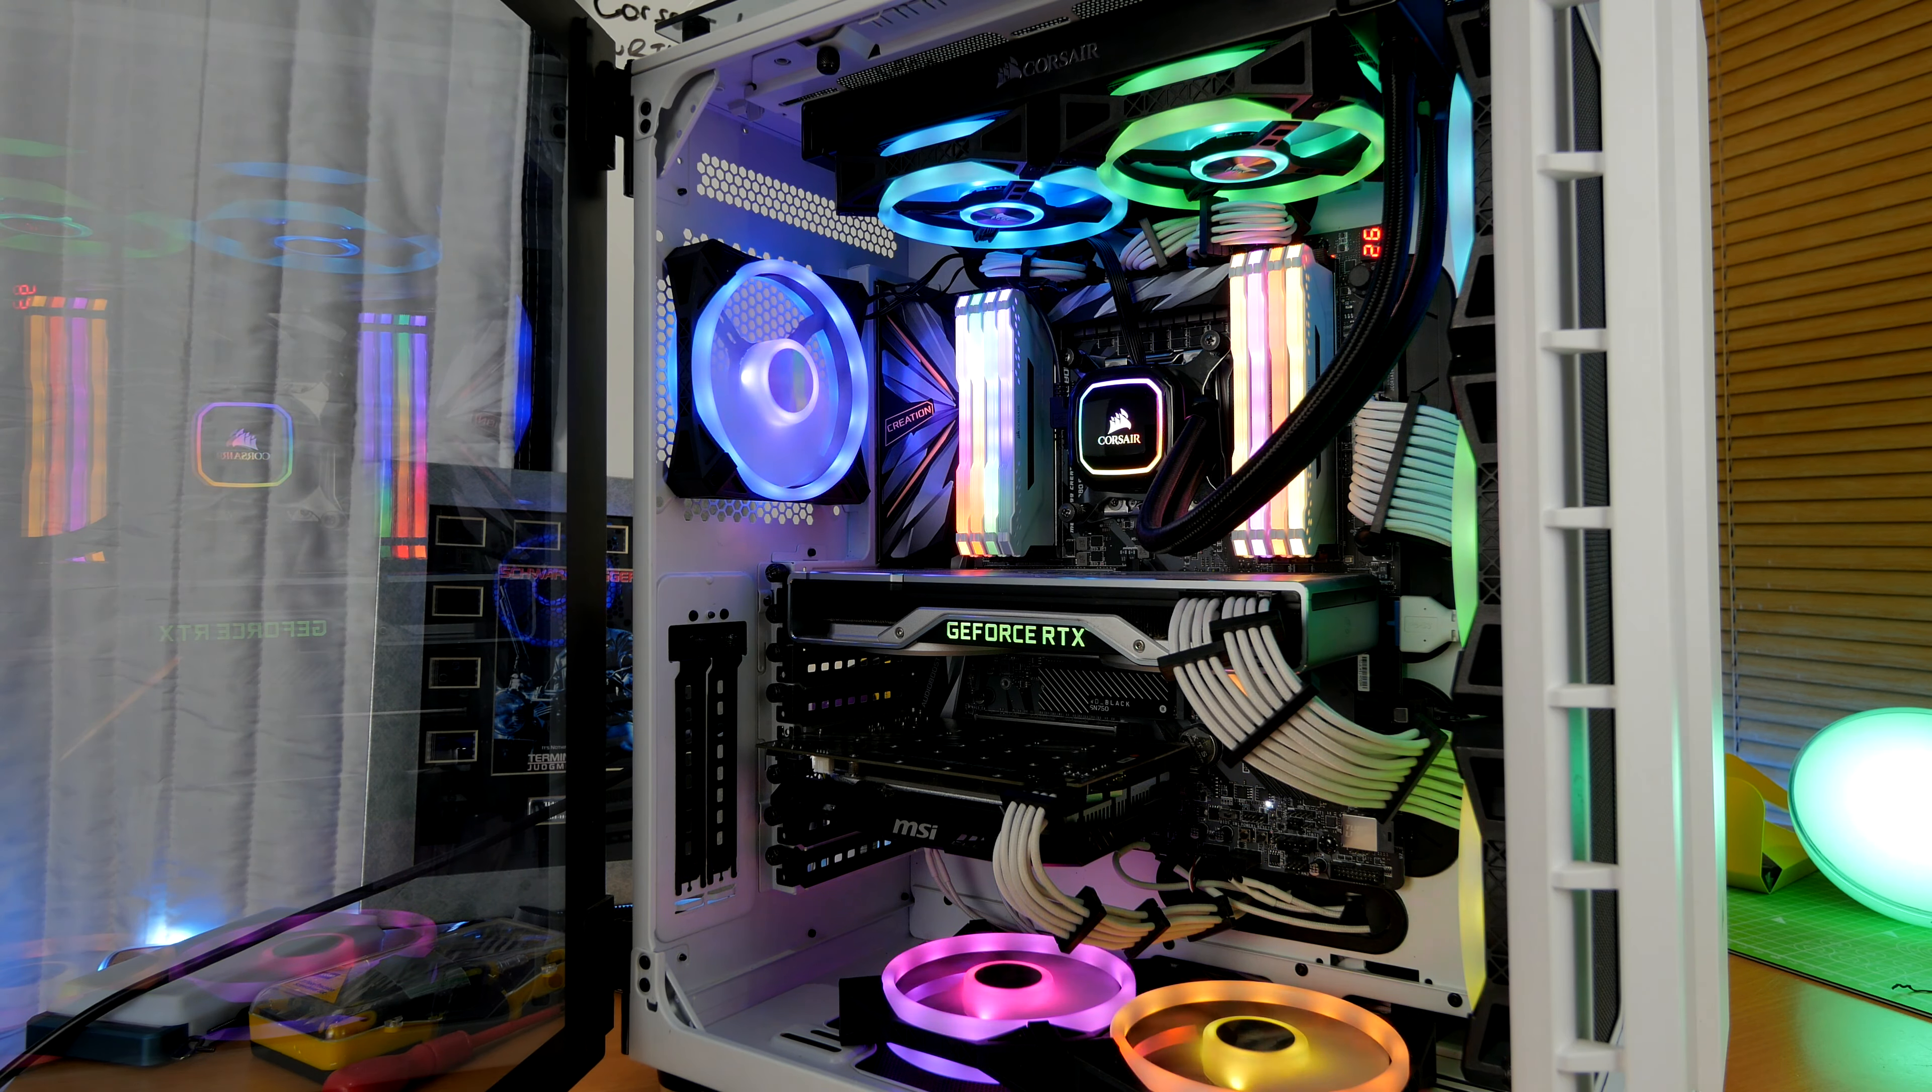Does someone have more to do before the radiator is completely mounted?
No.